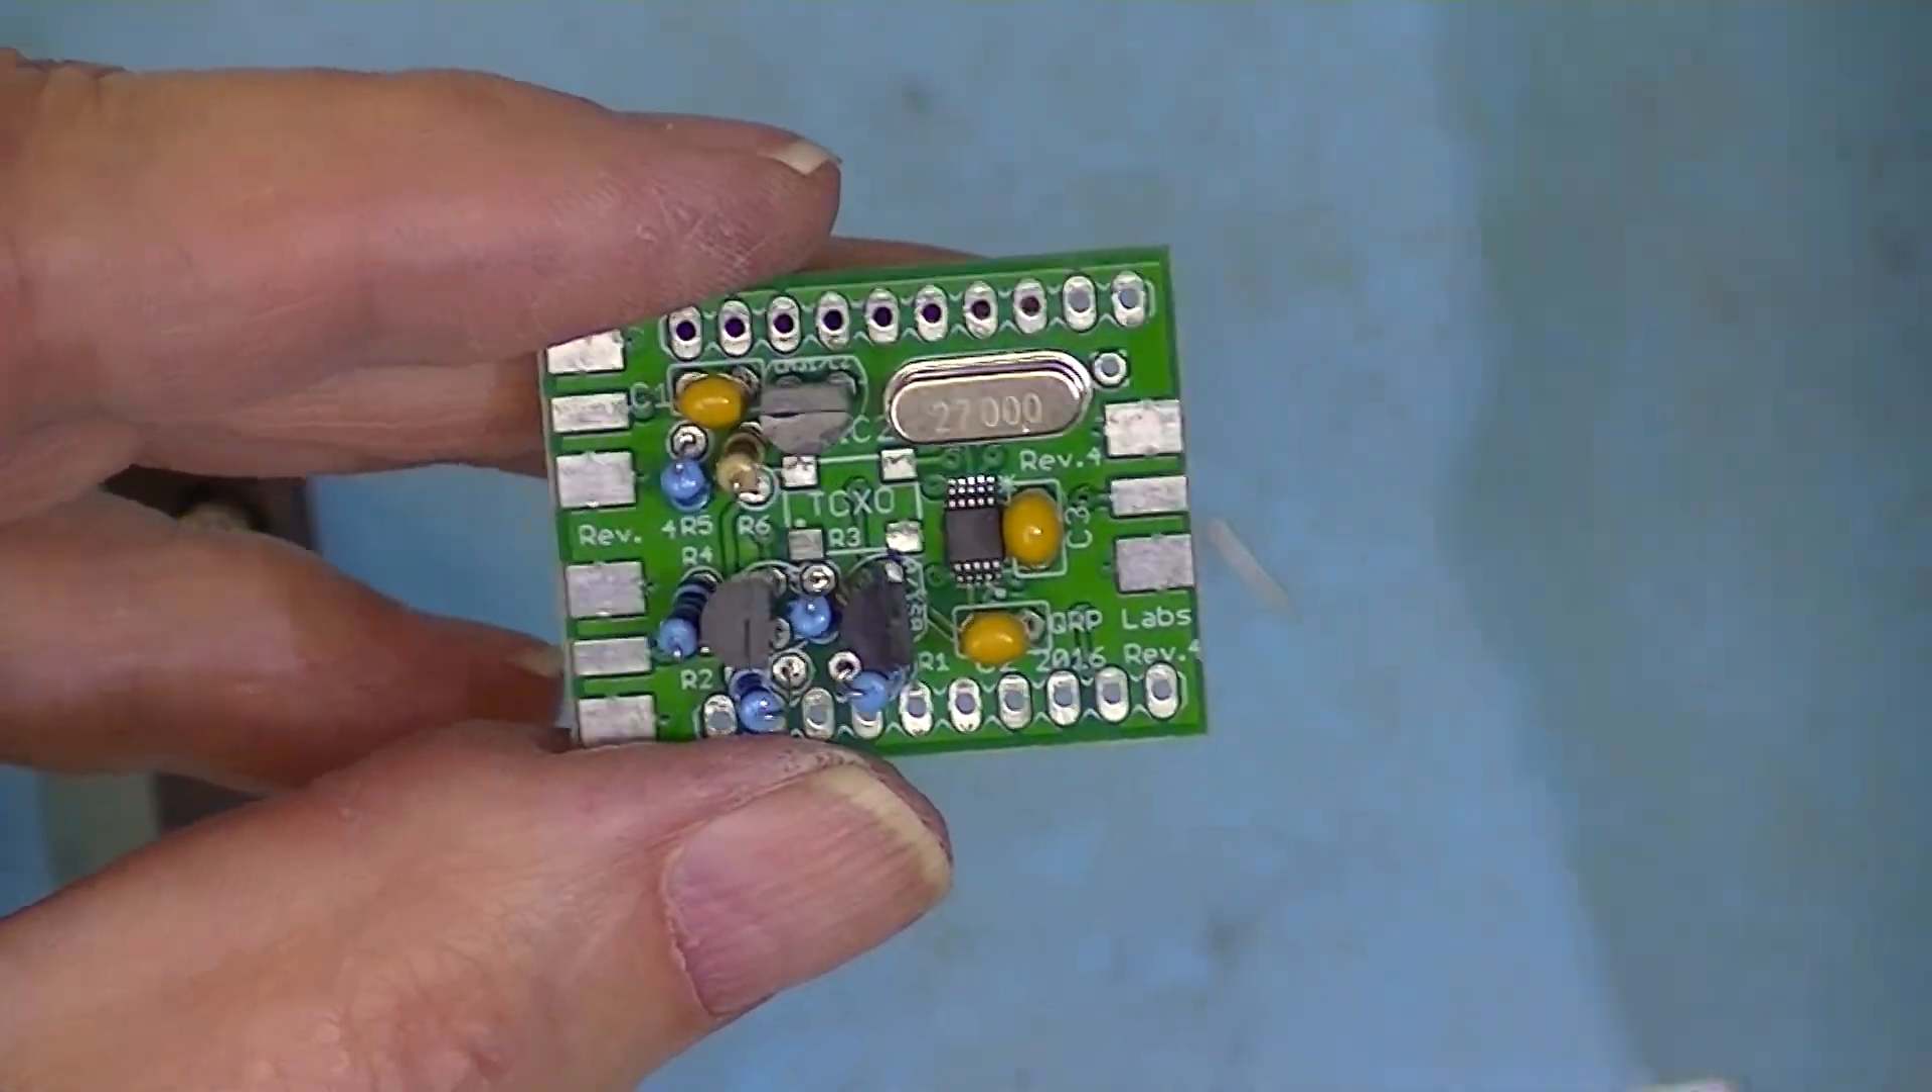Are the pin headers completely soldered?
No.